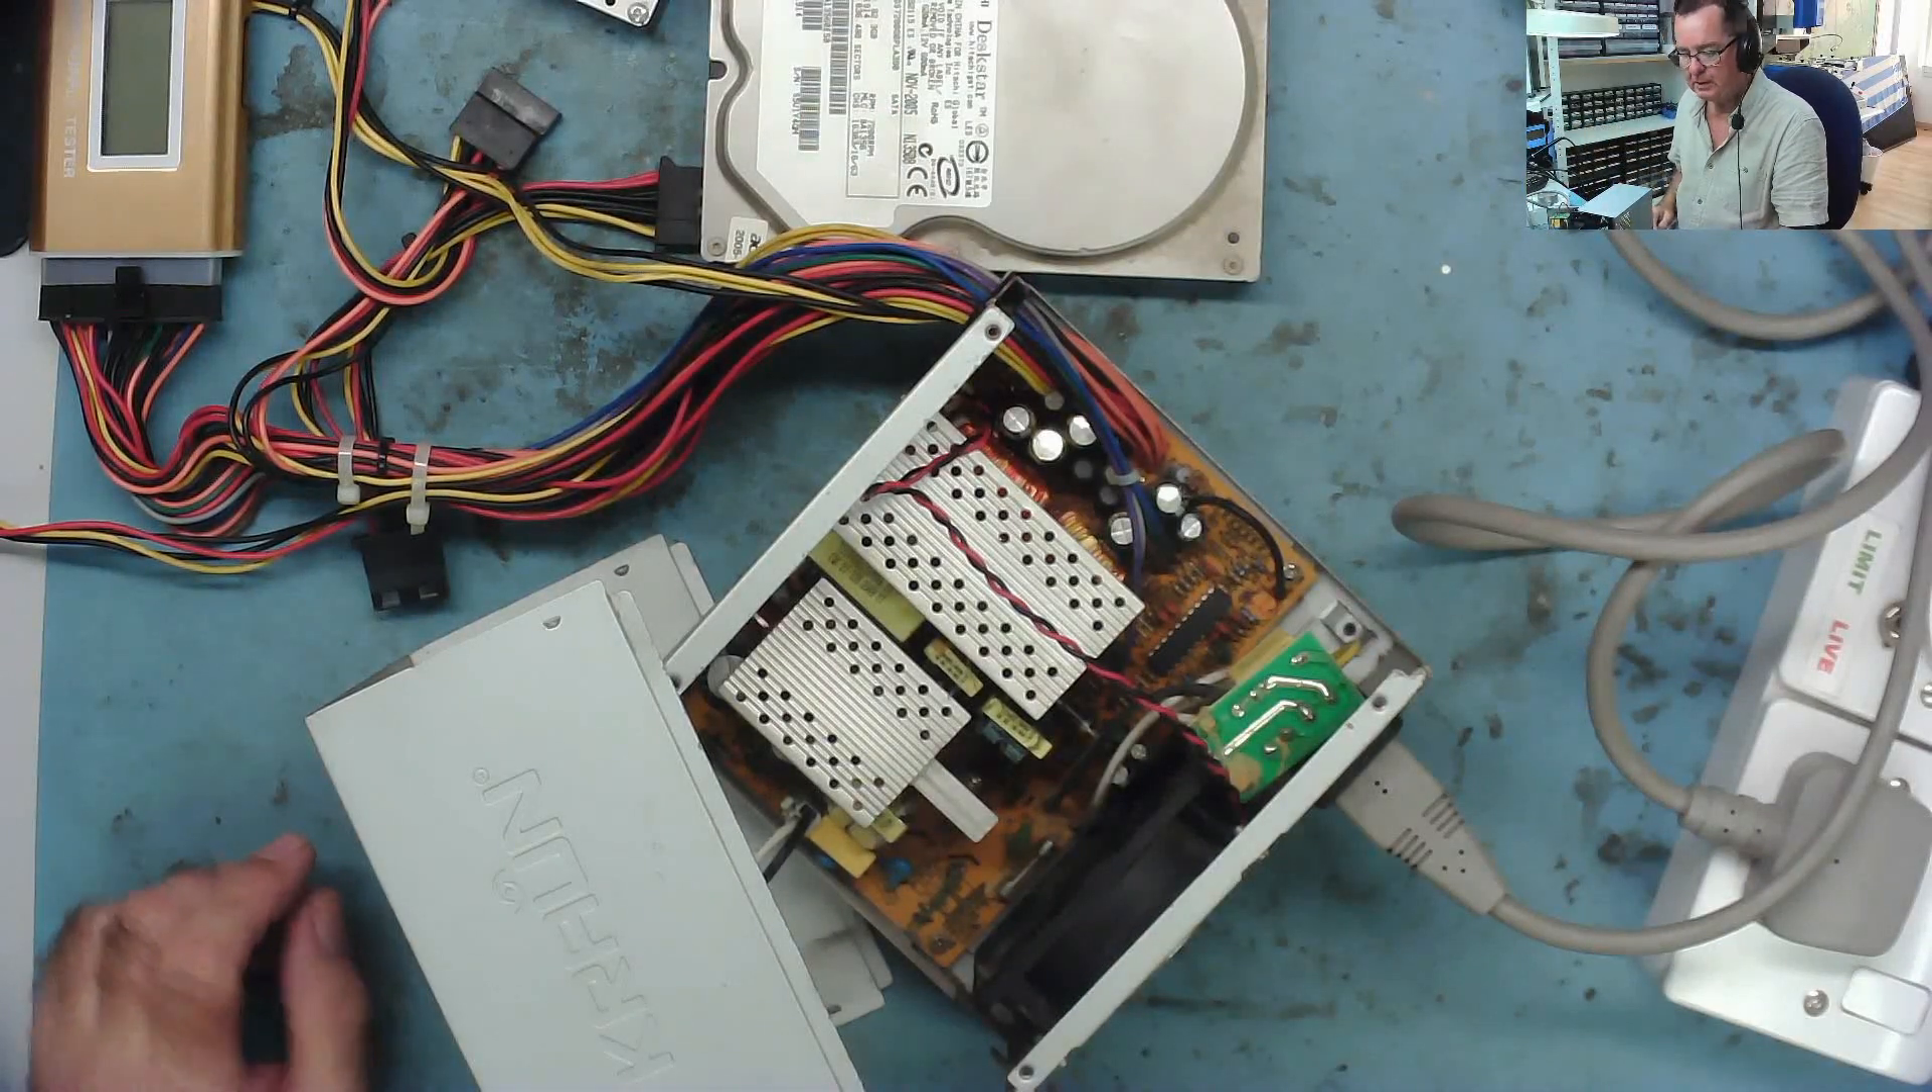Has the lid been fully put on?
No.